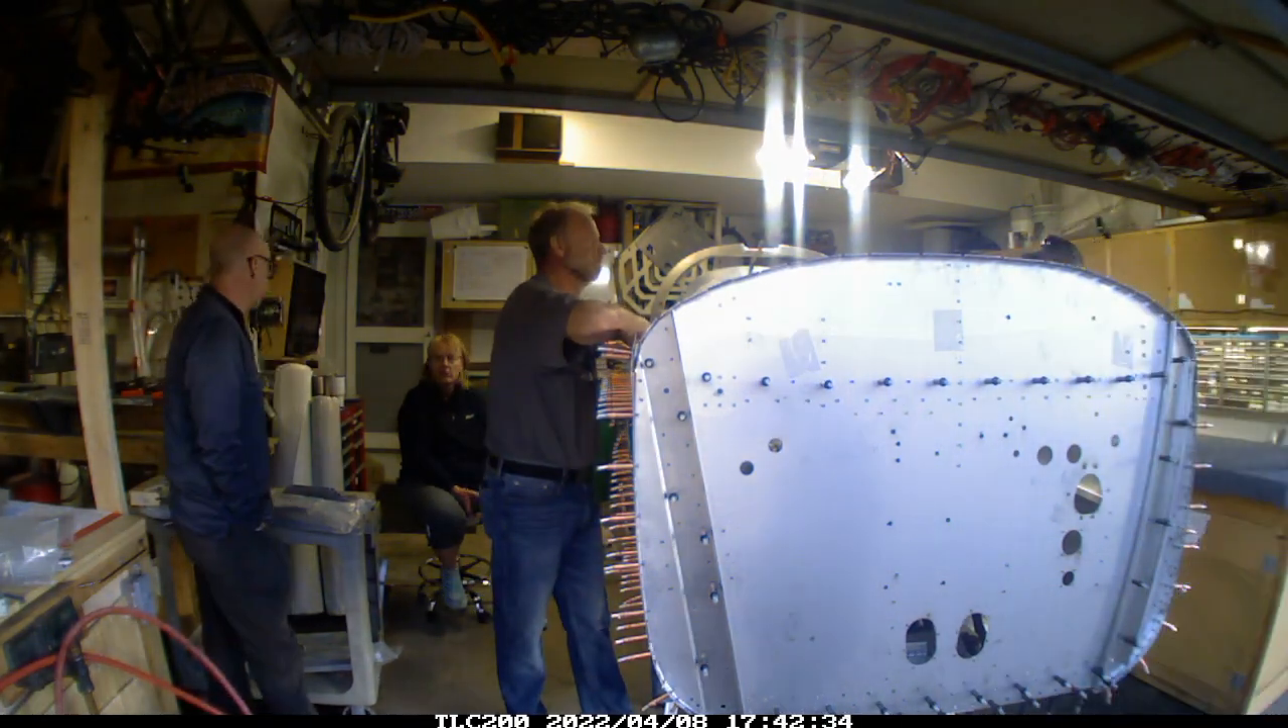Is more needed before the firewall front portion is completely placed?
No.